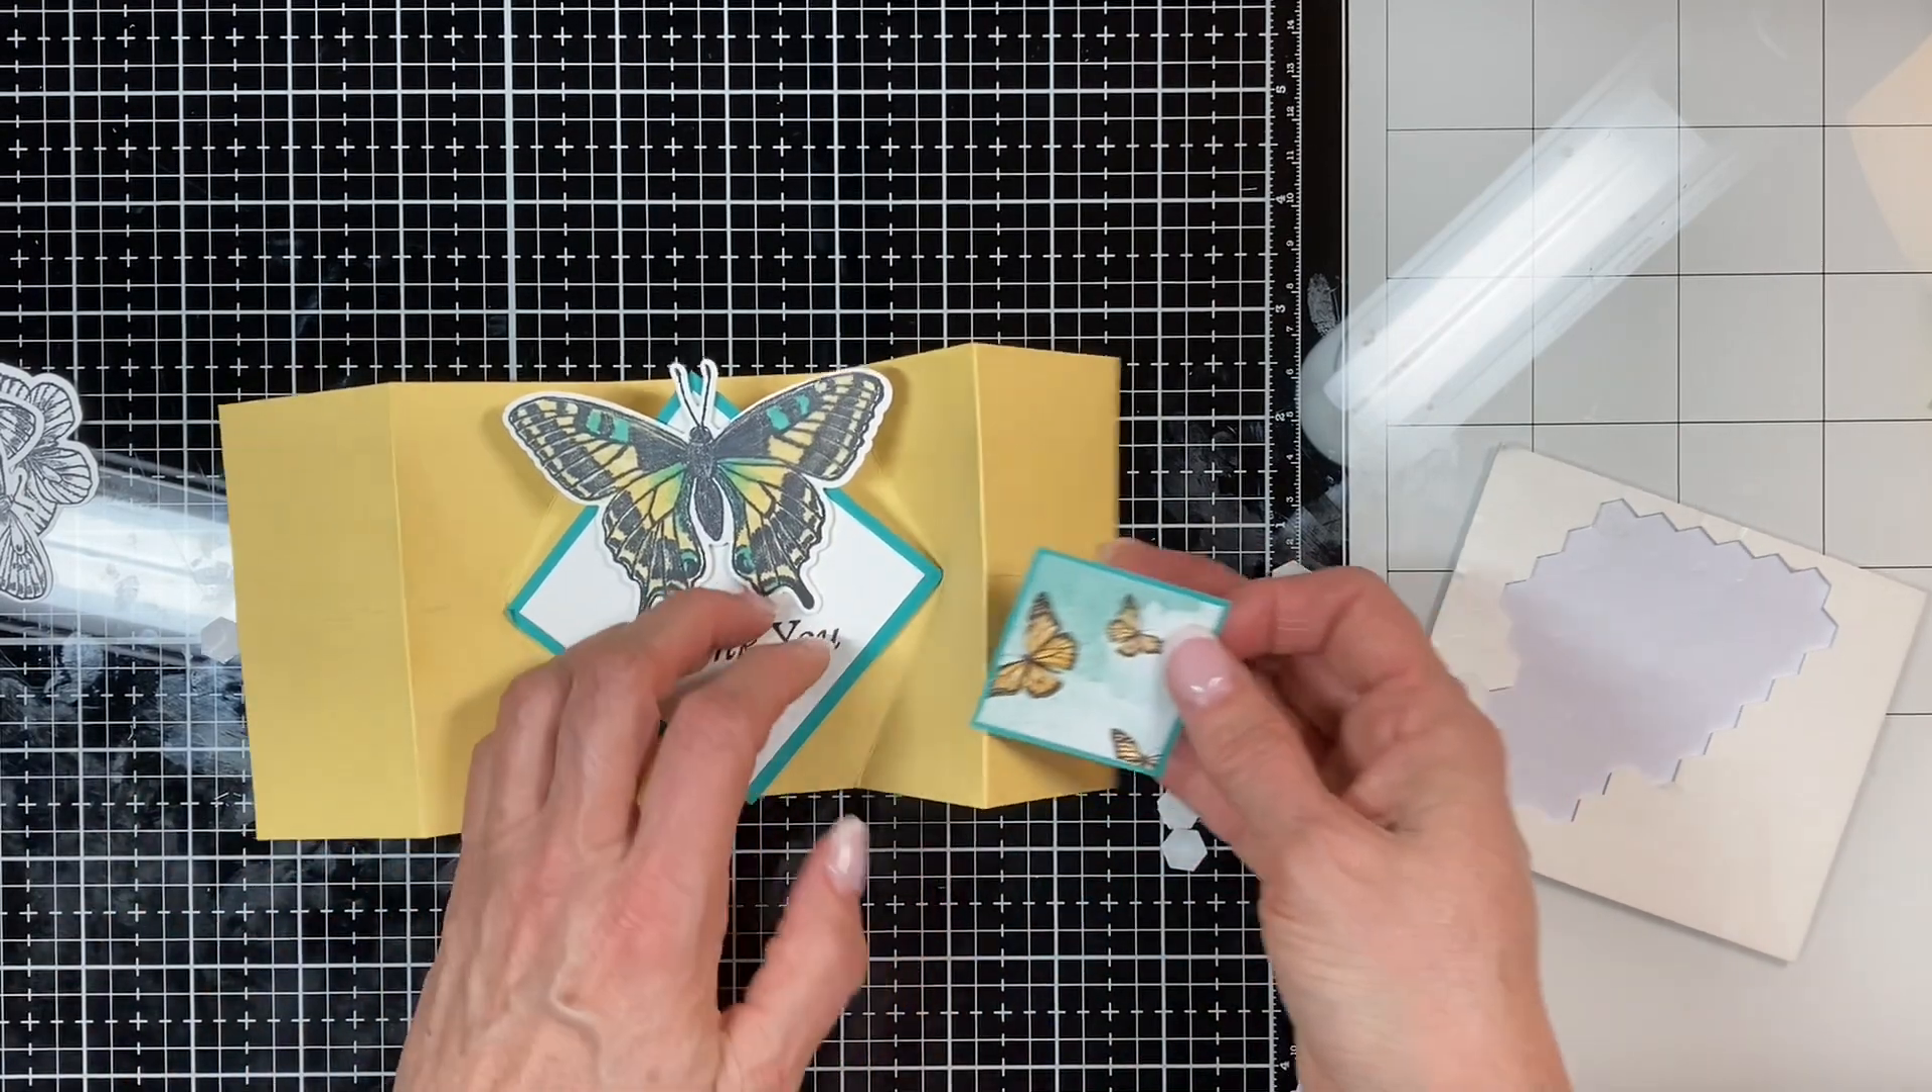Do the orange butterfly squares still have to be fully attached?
Yes.